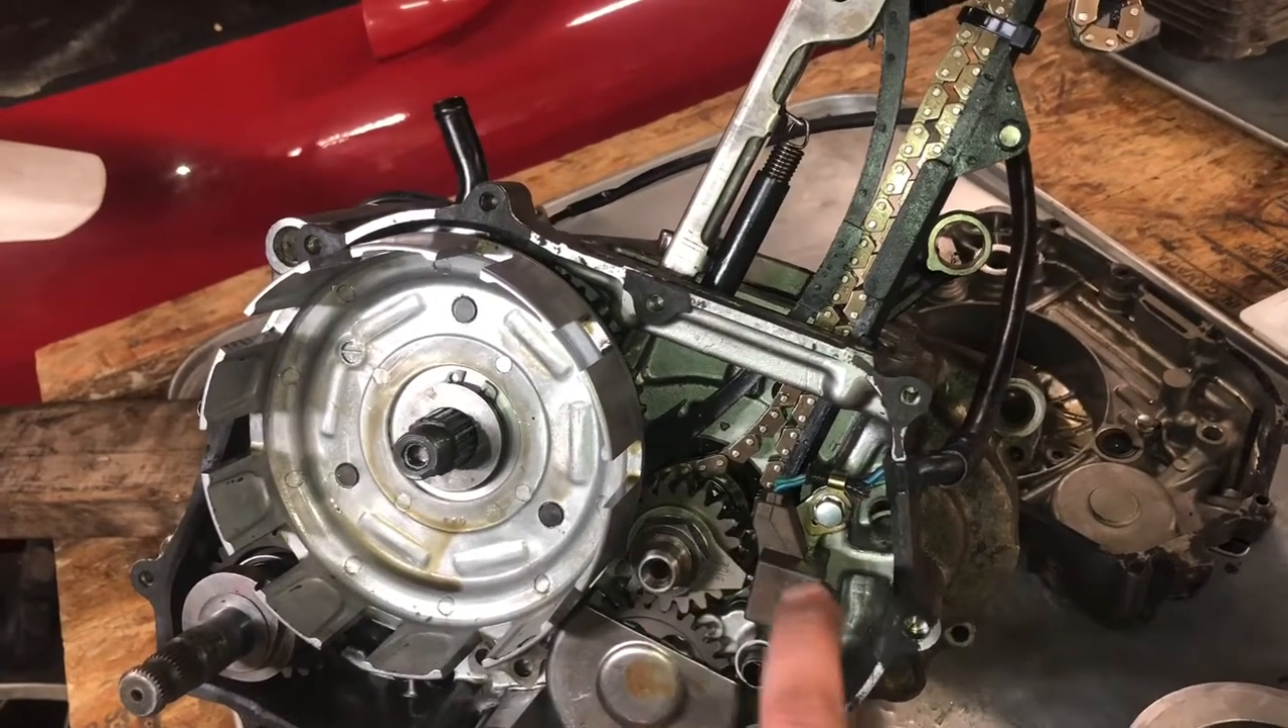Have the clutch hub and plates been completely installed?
No.